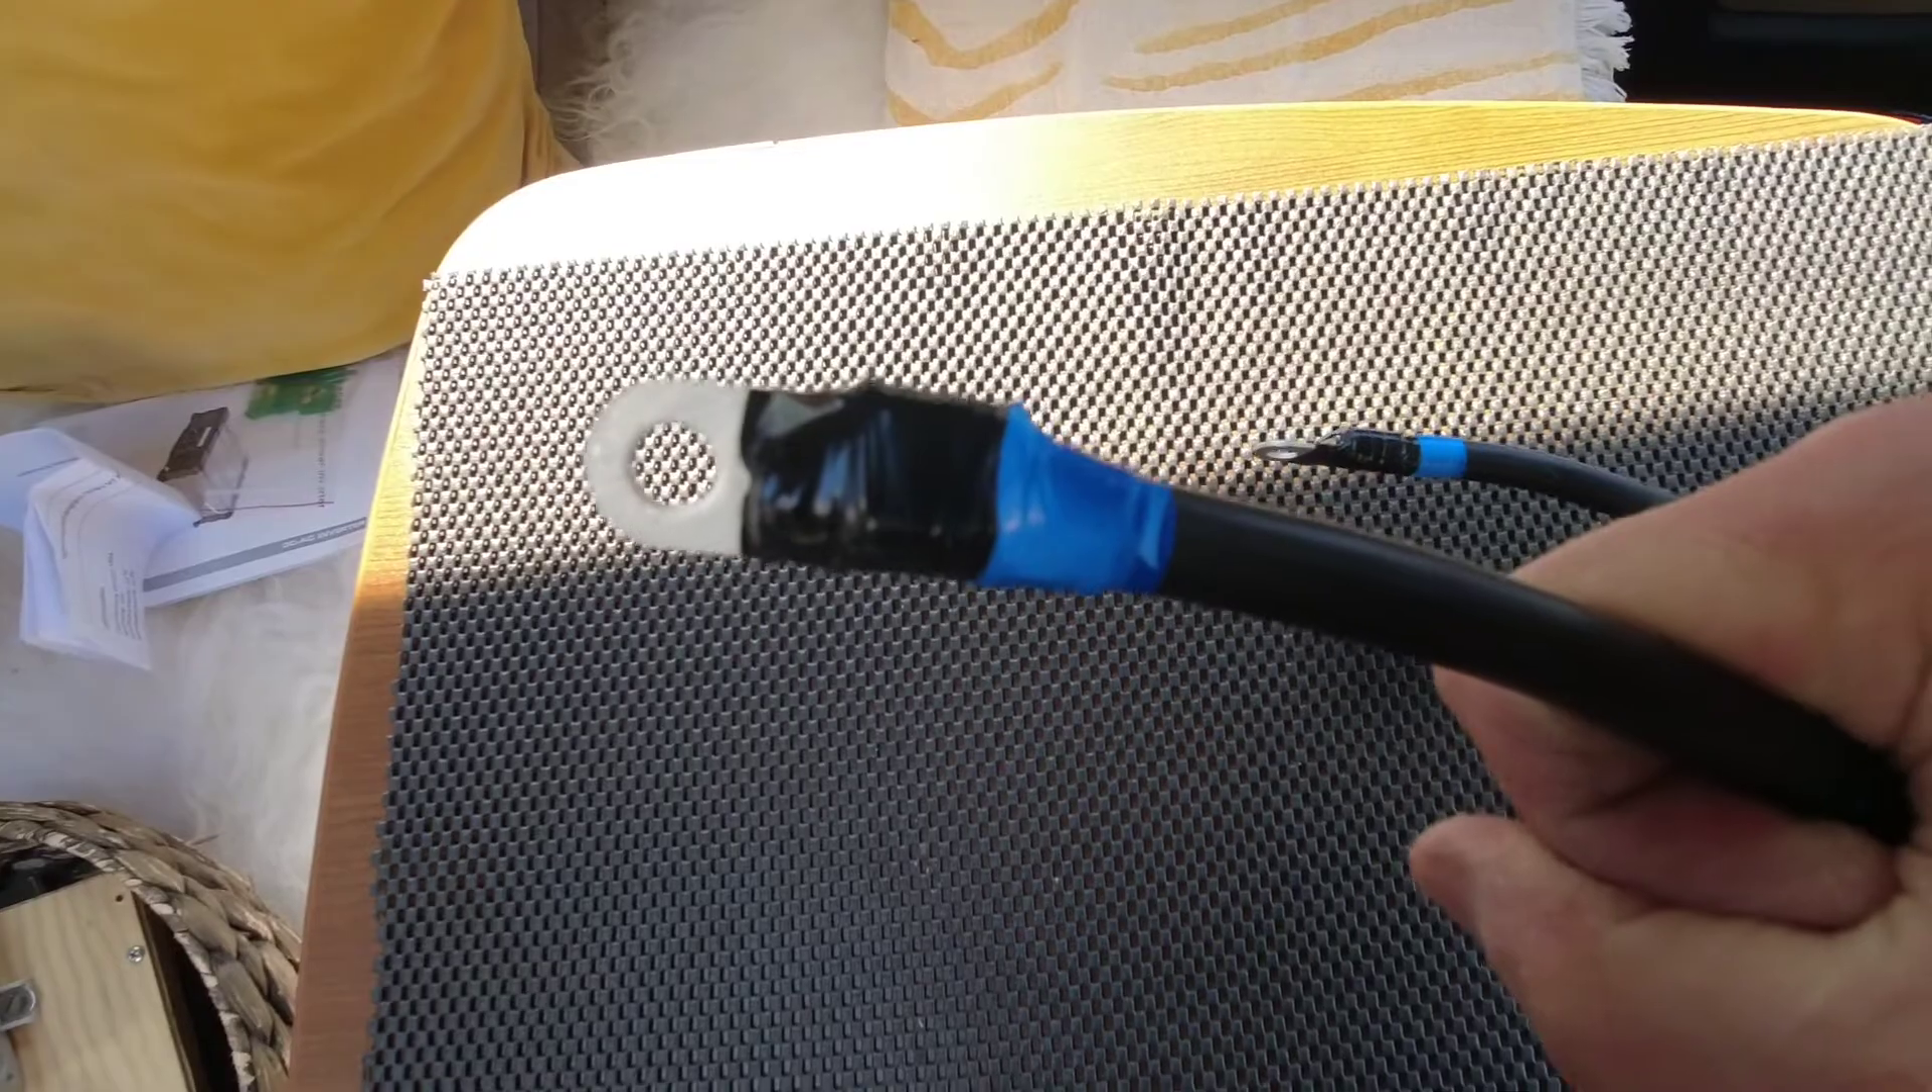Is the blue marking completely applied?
Yes.